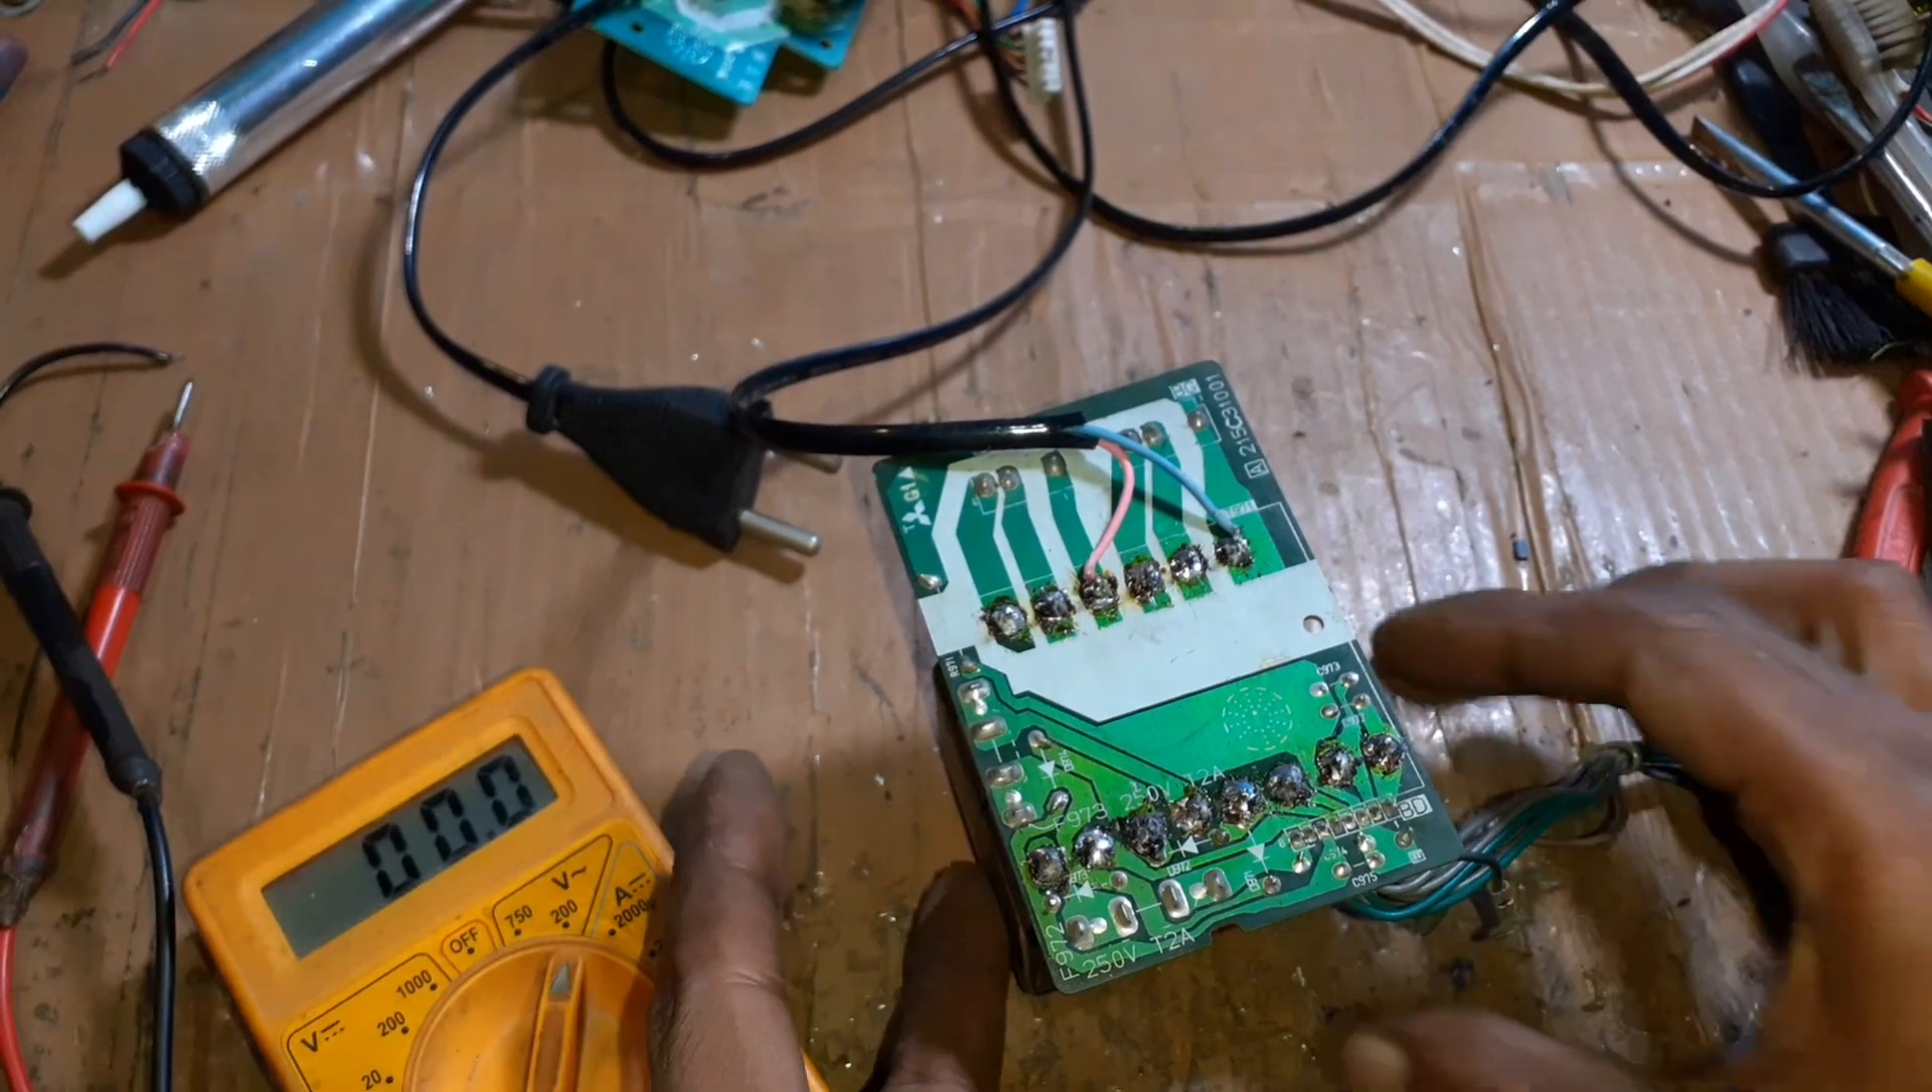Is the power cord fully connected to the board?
Yes.